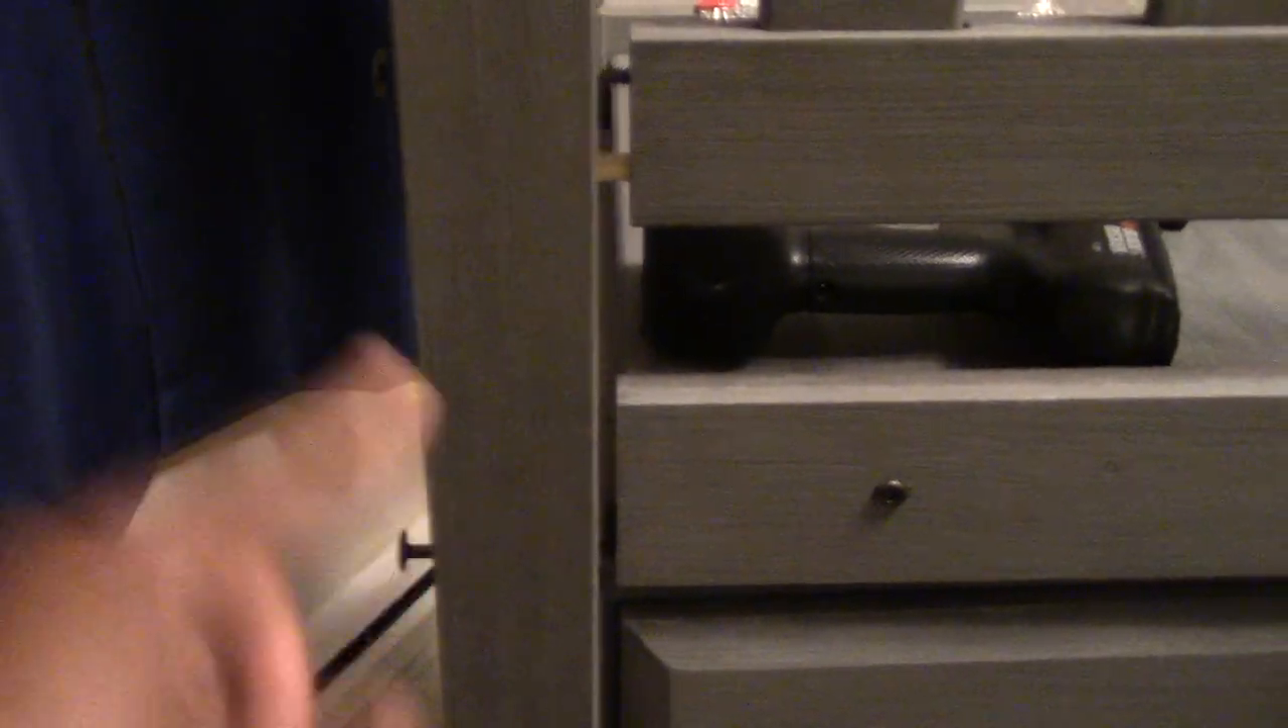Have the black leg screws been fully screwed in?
No.